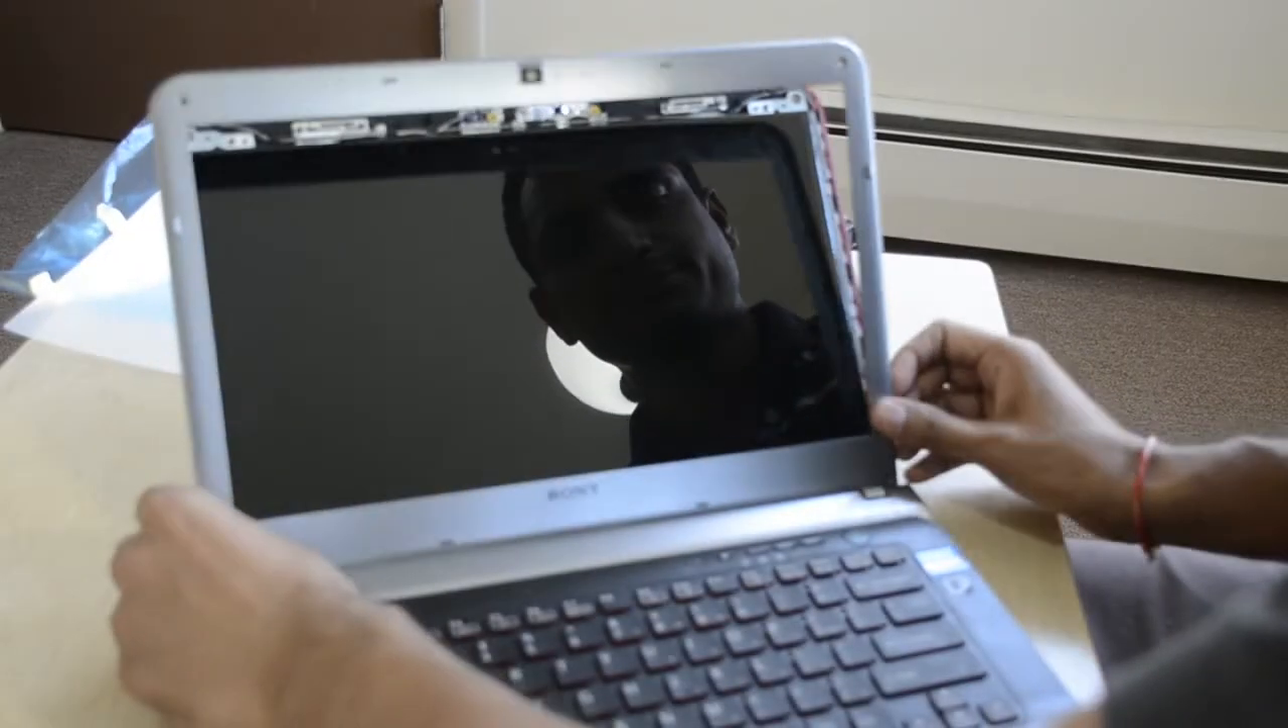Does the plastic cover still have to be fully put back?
Yes.